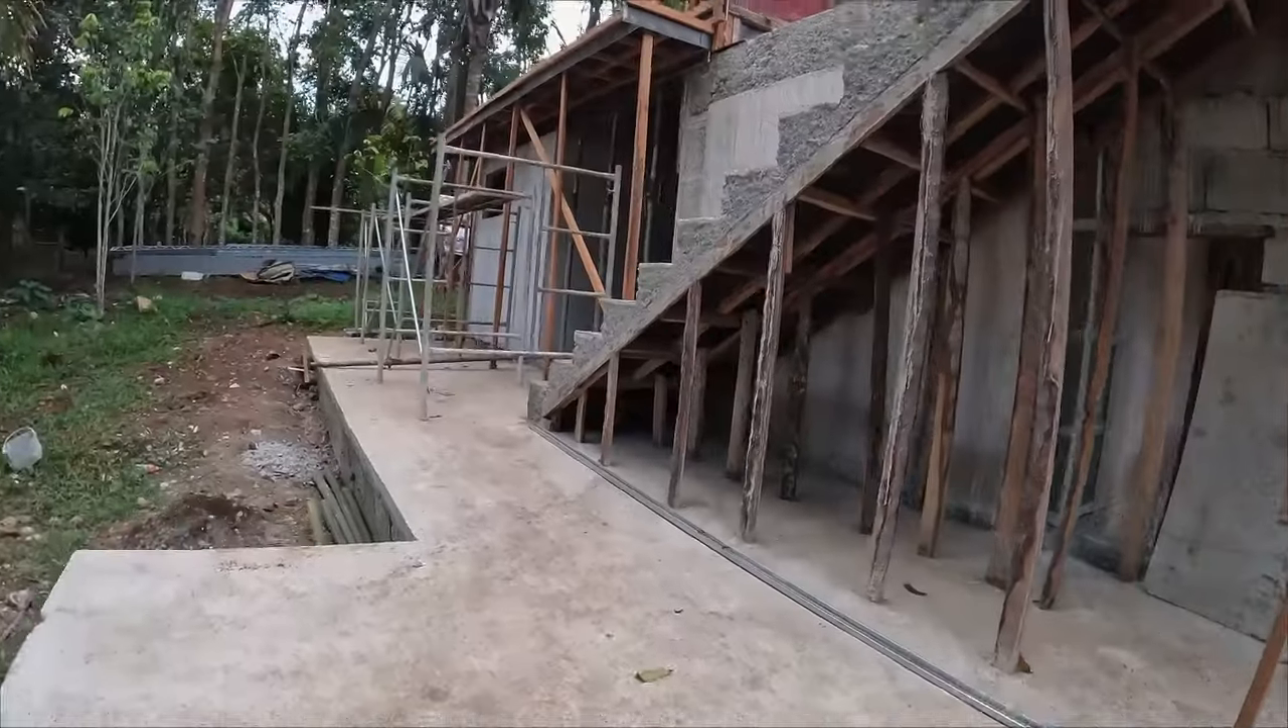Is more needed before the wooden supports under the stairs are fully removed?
Yes.